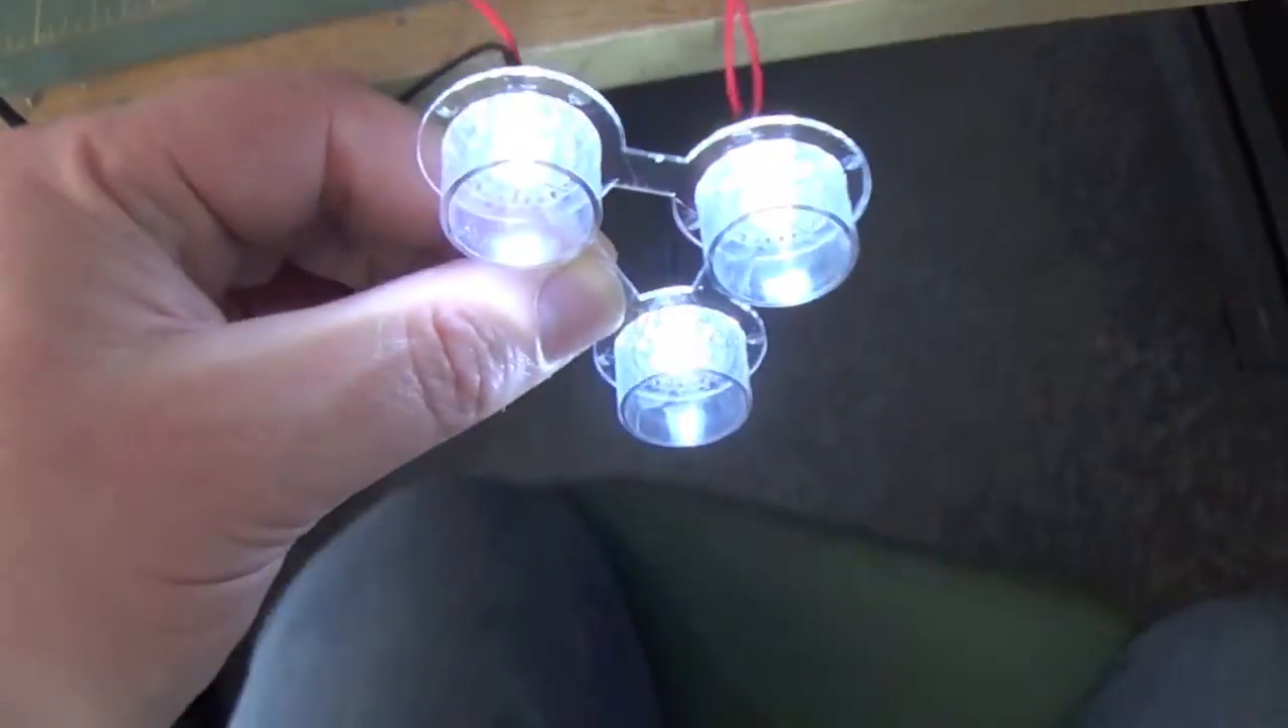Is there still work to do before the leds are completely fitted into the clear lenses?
No.